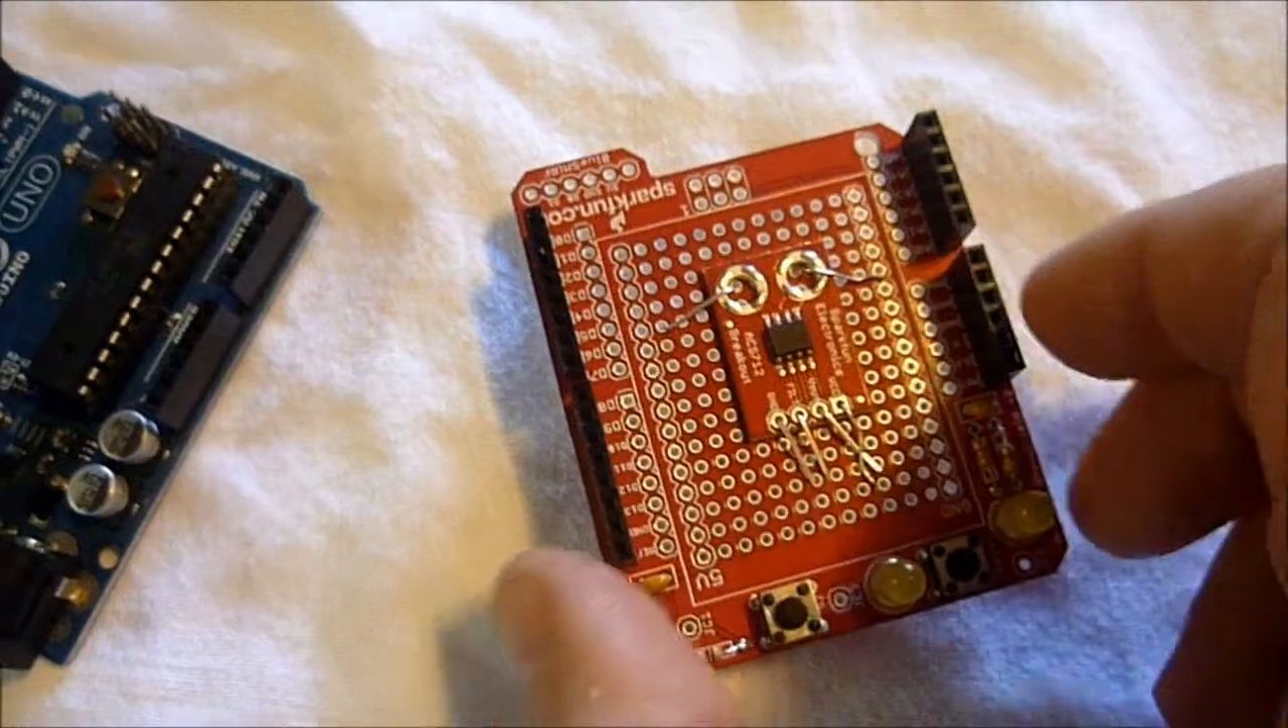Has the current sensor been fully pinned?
Yes.